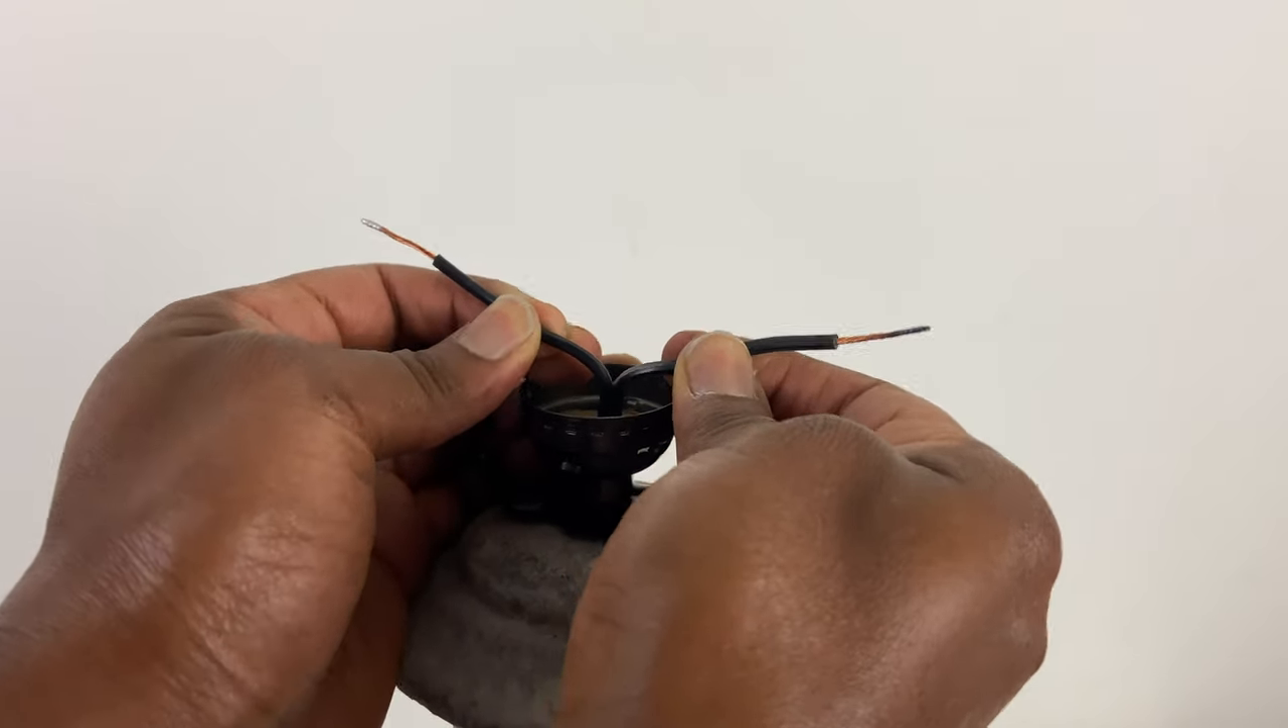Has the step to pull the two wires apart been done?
Yes.